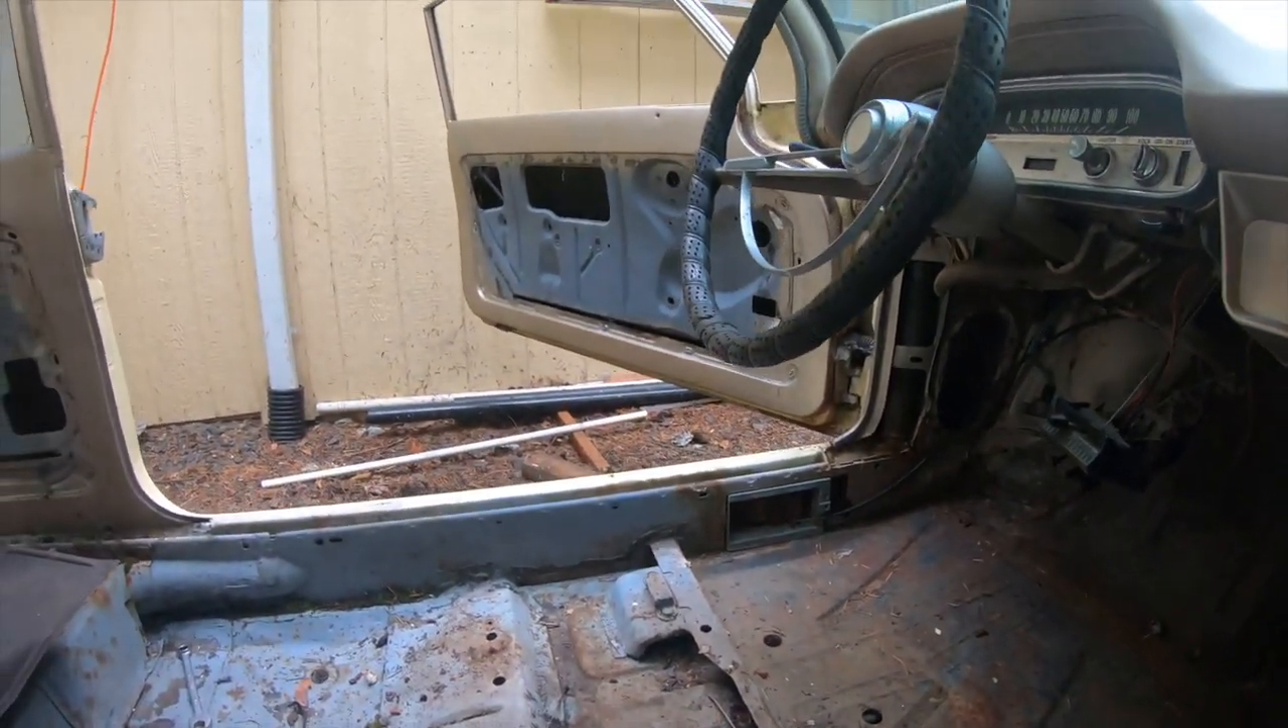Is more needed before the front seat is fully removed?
No.